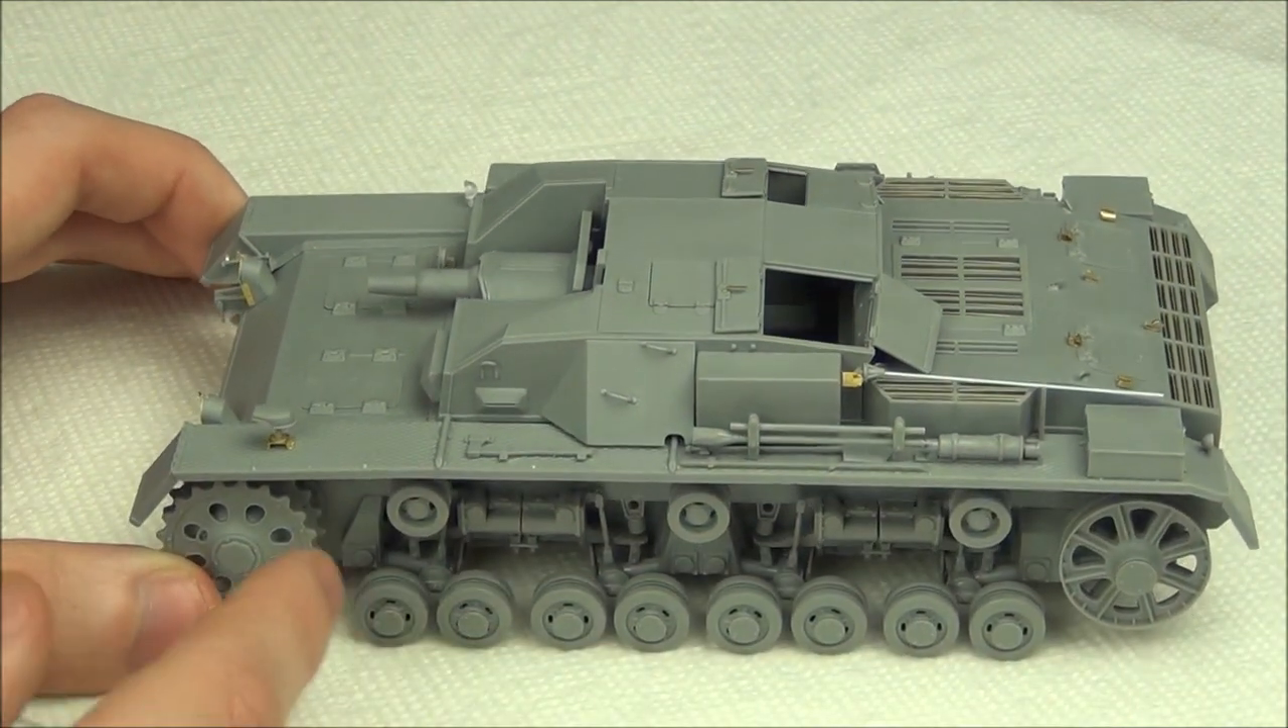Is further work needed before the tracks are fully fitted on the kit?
Yes.